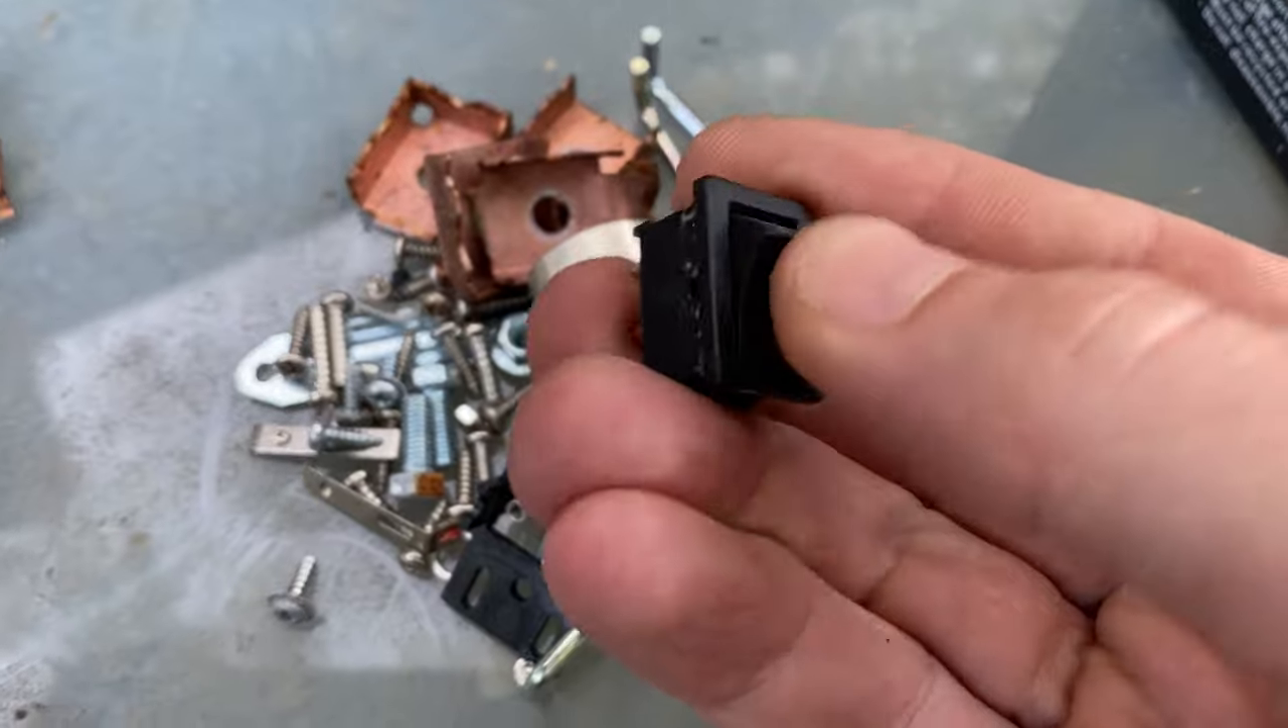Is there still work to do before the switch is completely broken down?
Yes.